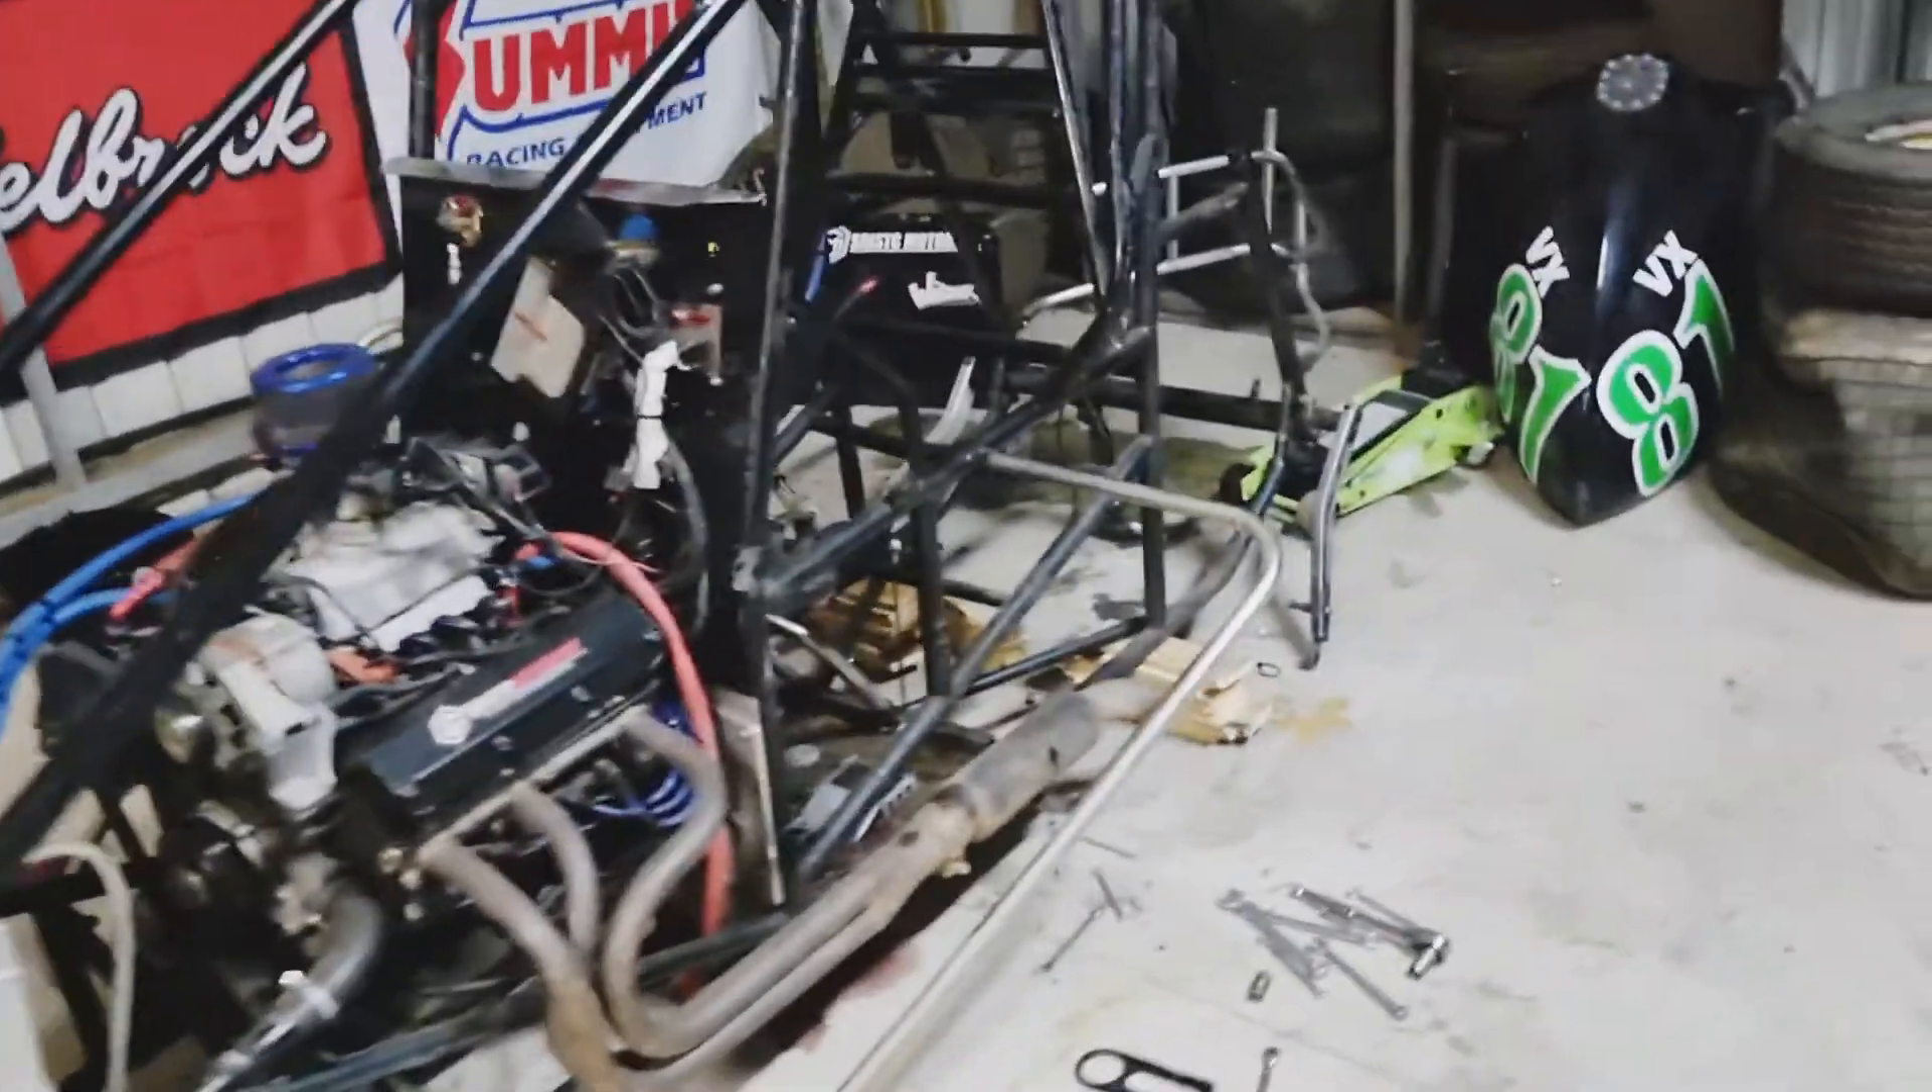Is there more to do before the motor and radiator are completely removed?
Yes.